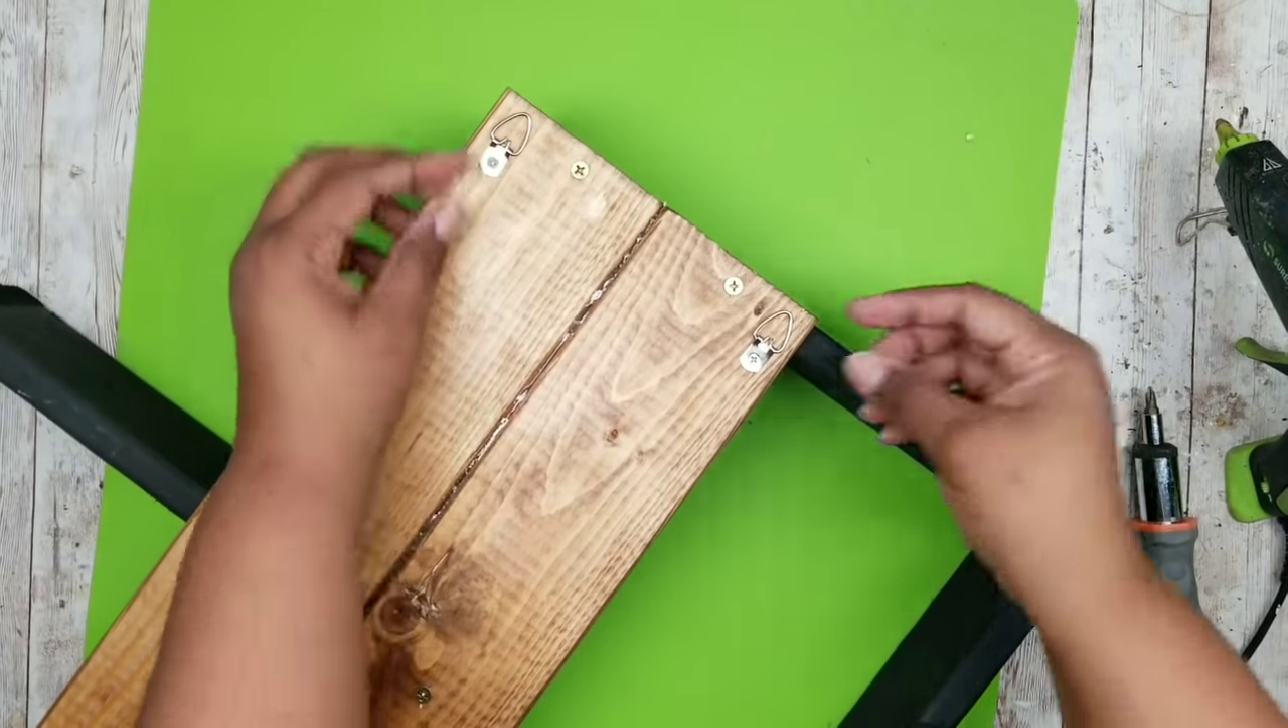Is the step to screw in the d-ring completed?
Yes.